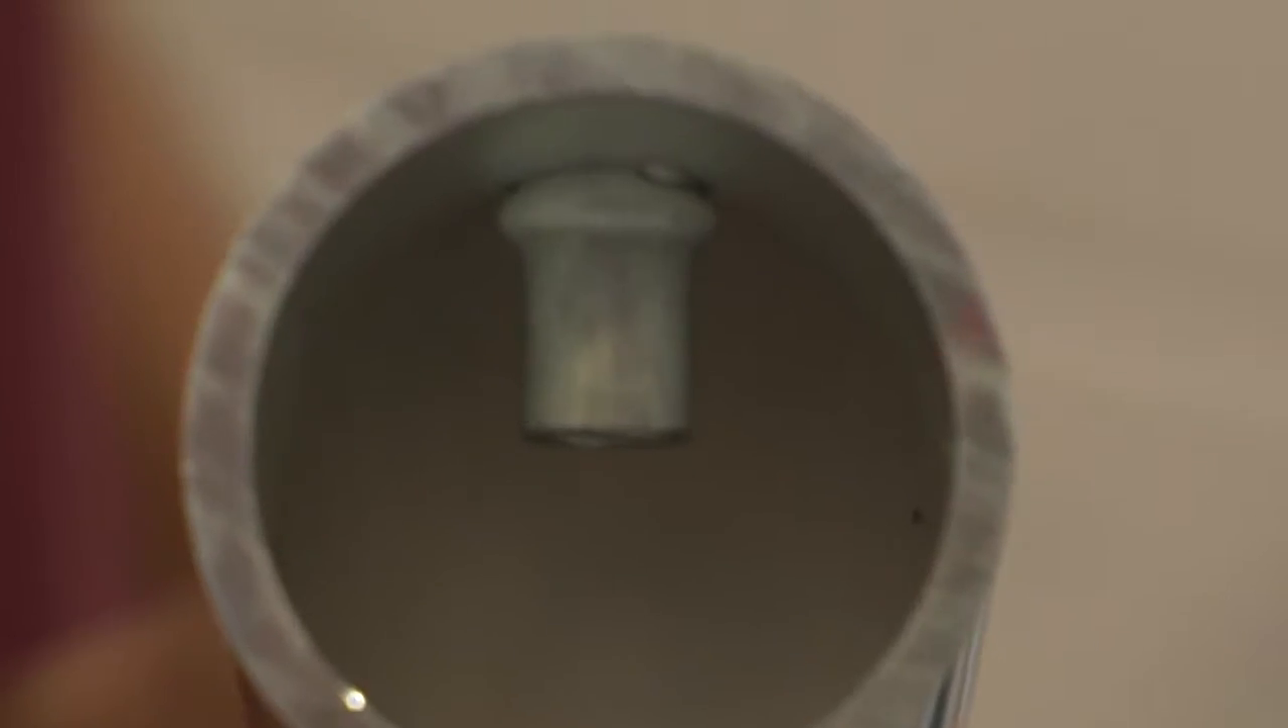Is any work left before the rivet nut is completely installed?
No.